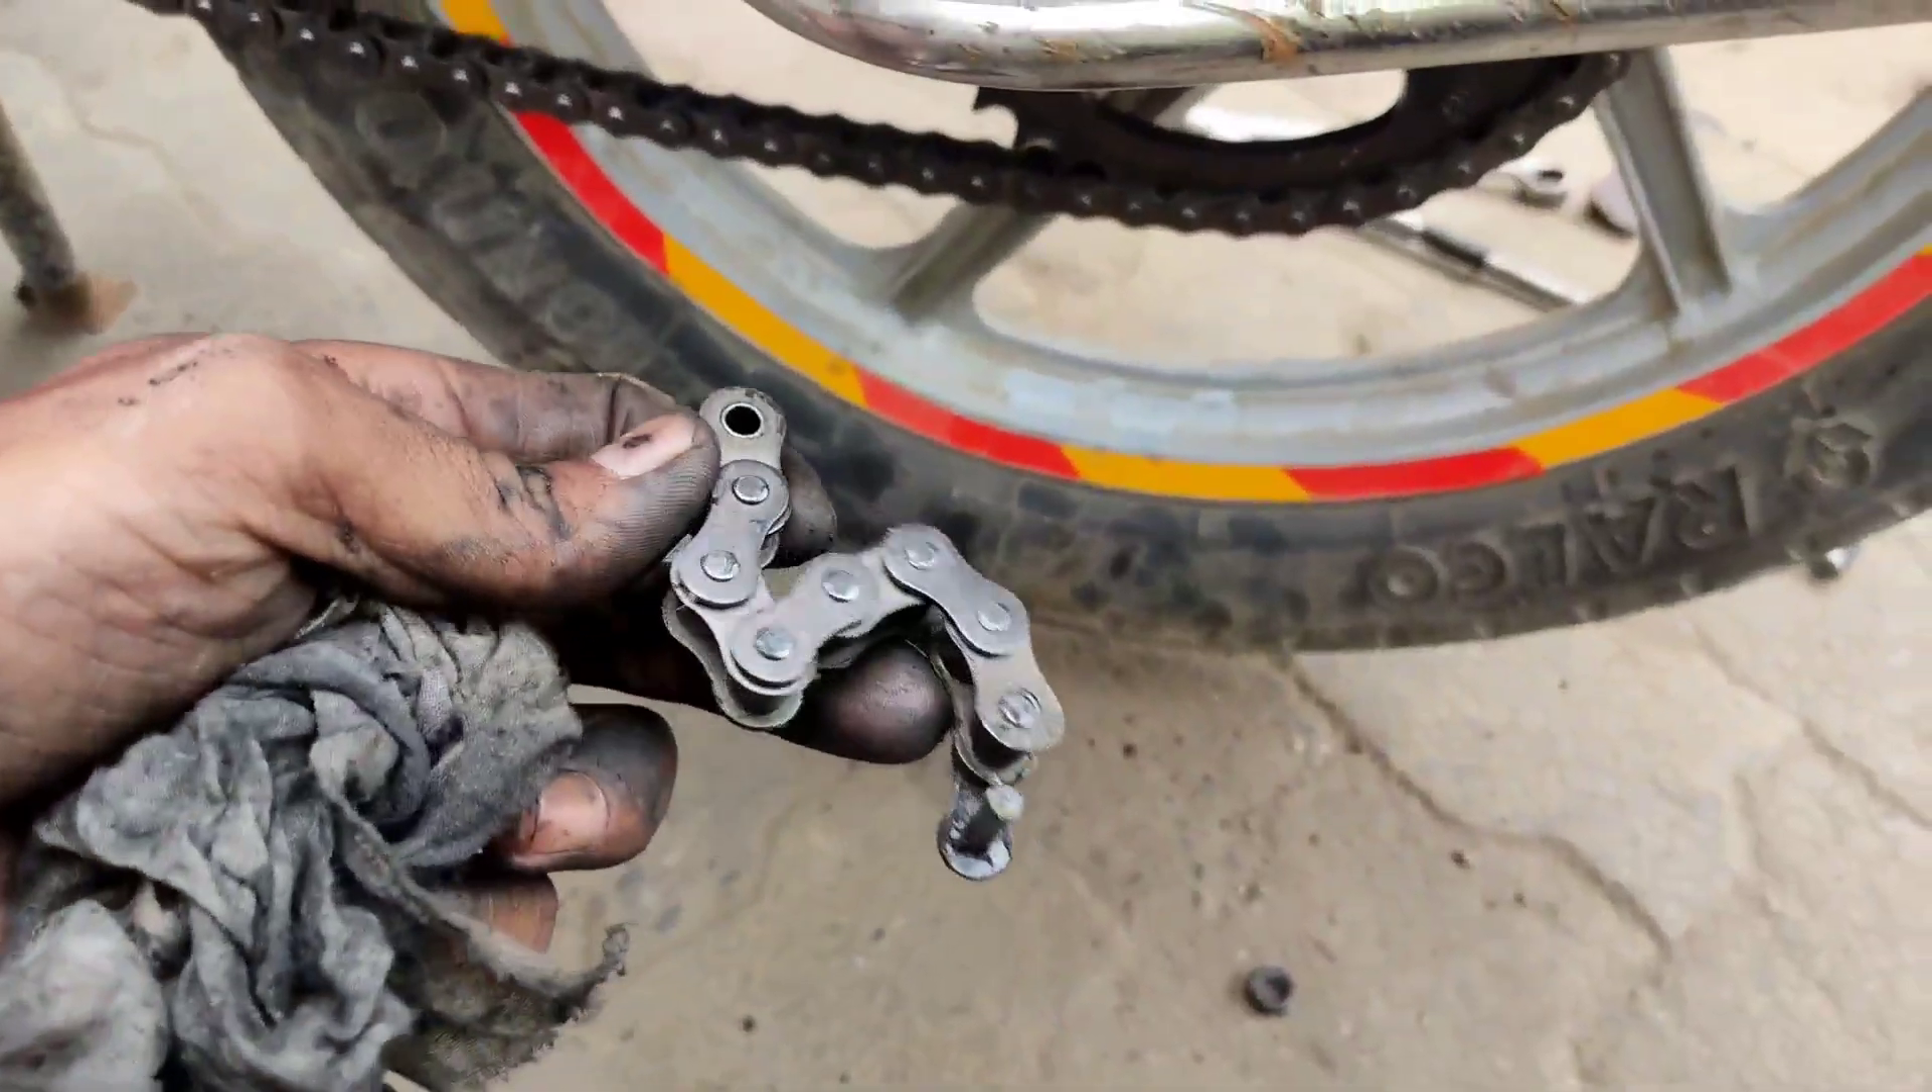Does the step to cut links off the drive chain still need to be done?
No.